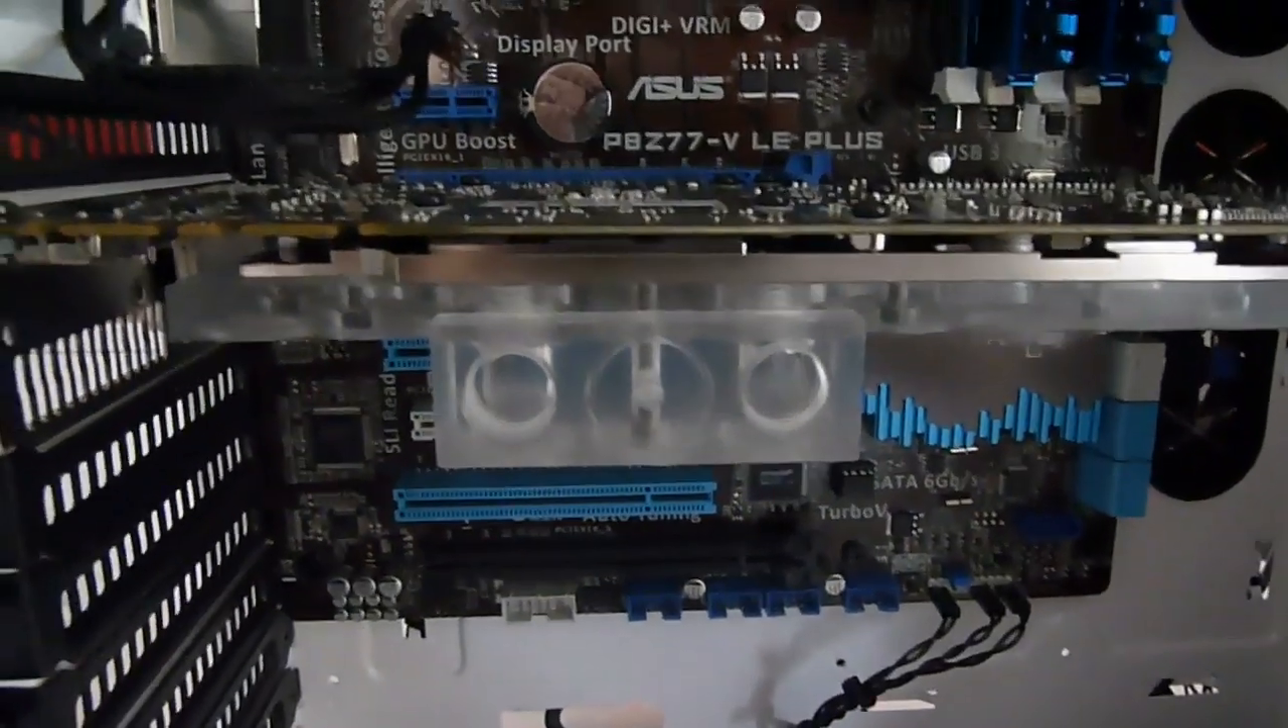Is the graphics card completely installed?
Yes.